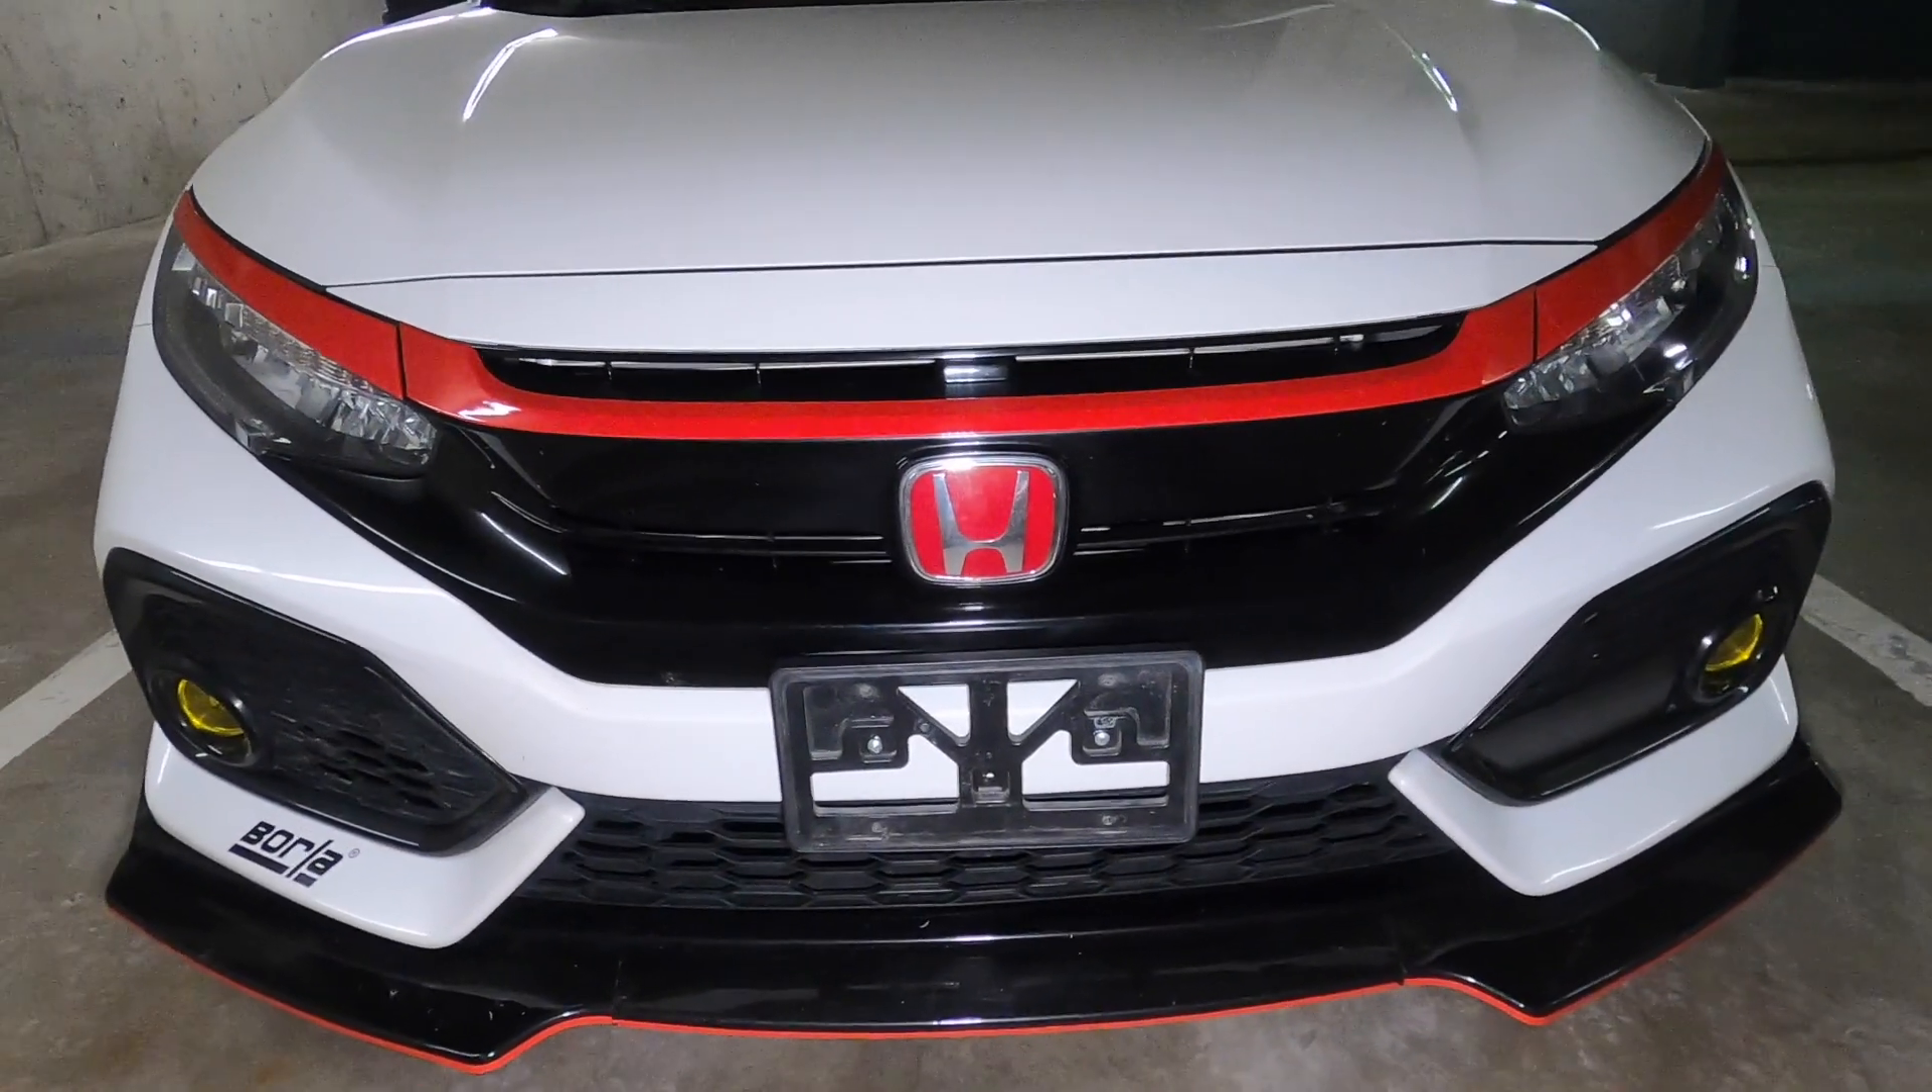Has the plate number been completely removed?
Yes.